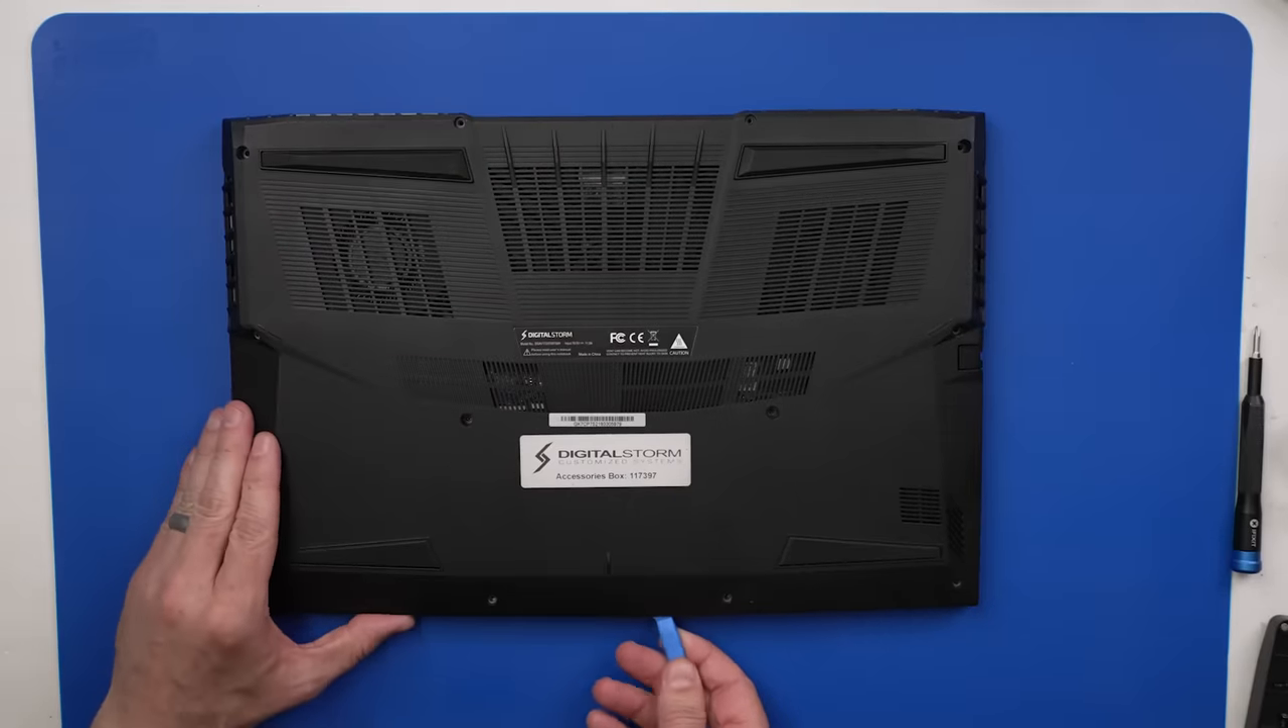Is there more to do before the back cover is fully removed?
Yes.